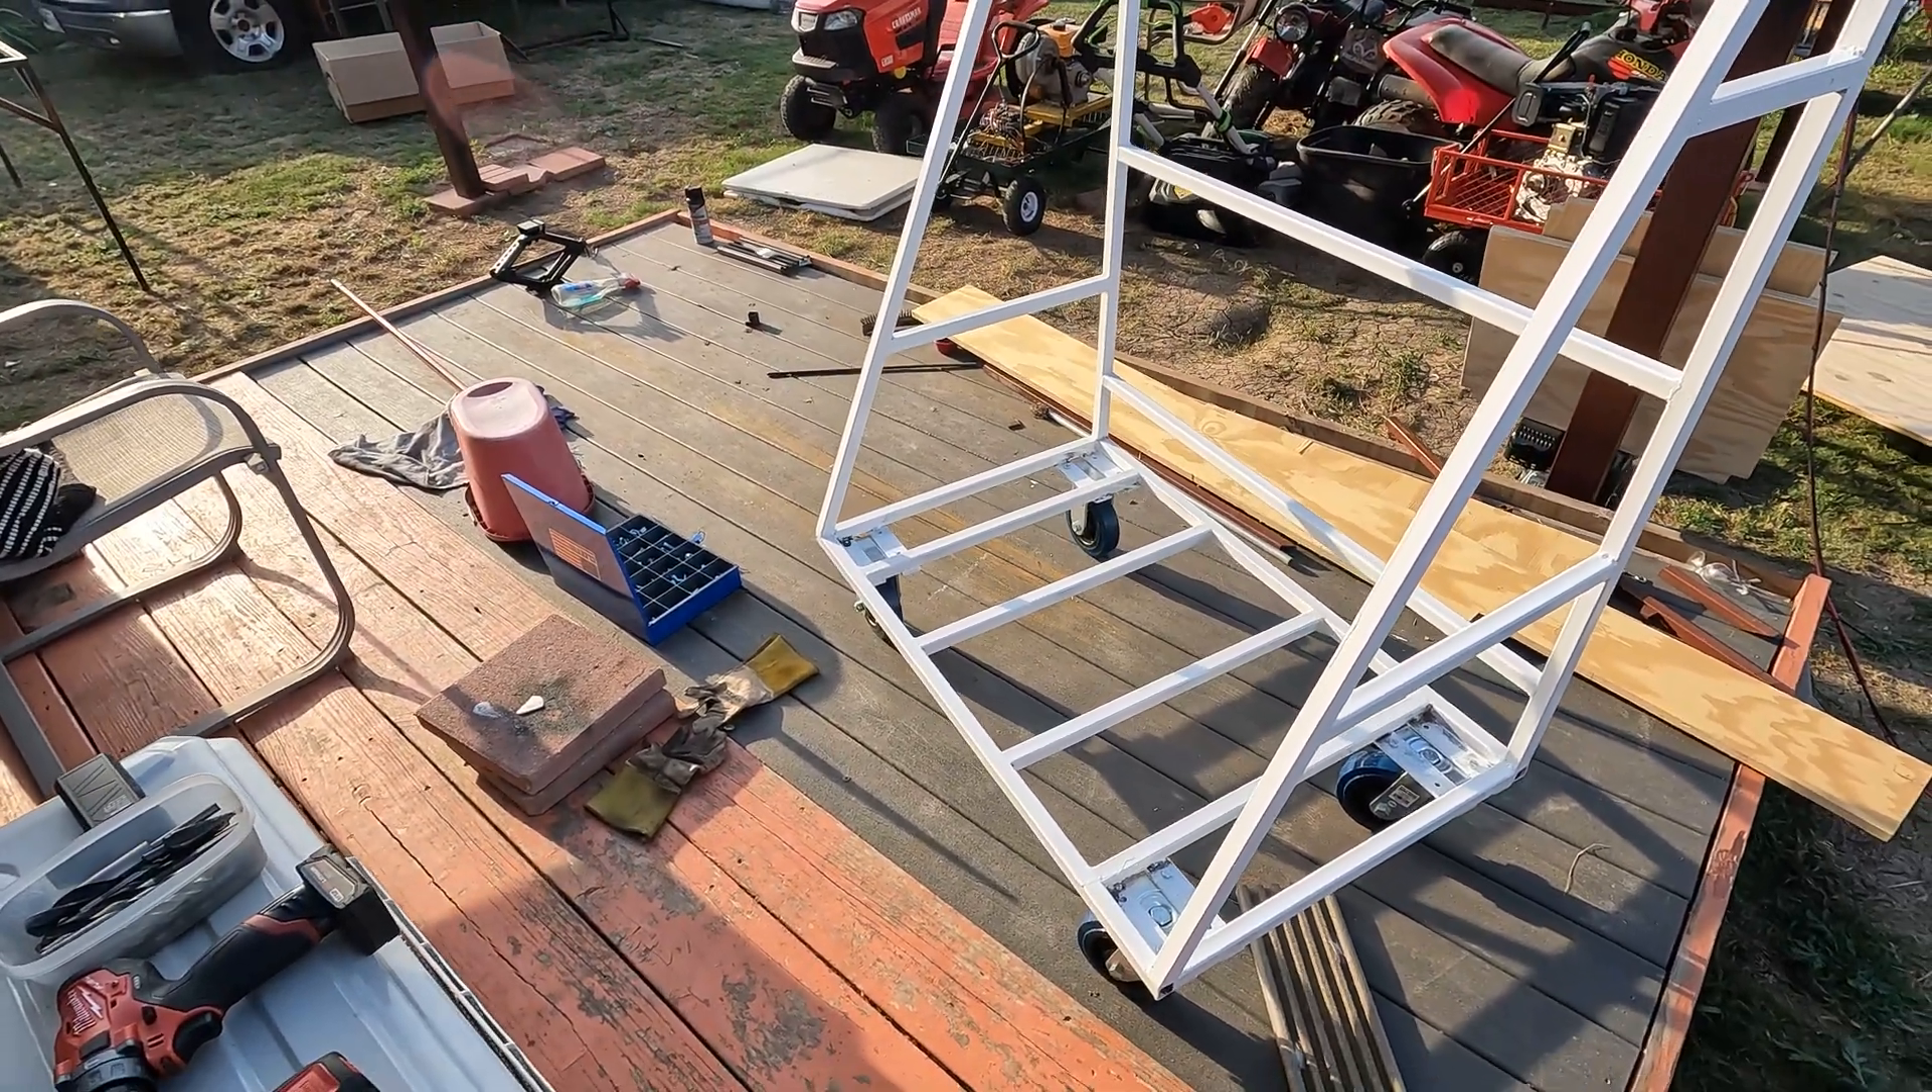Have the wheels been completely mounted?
Yes.